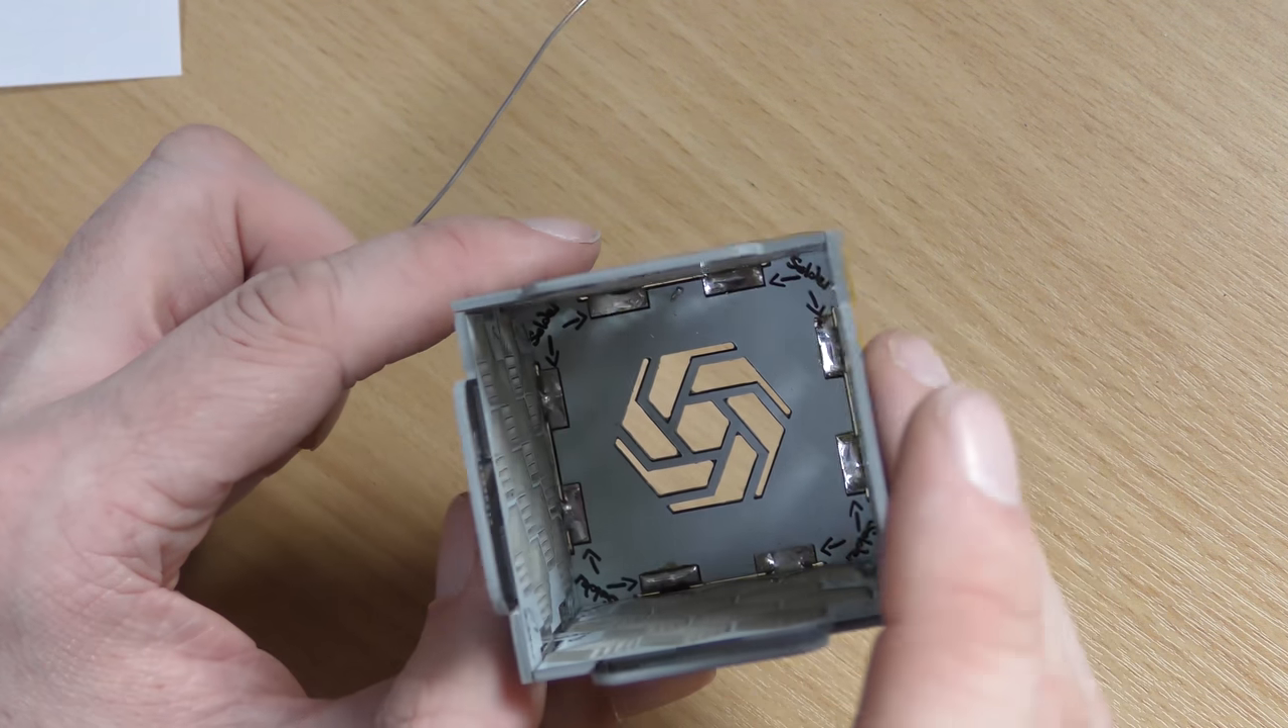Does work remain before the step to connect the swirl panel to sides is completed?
No.